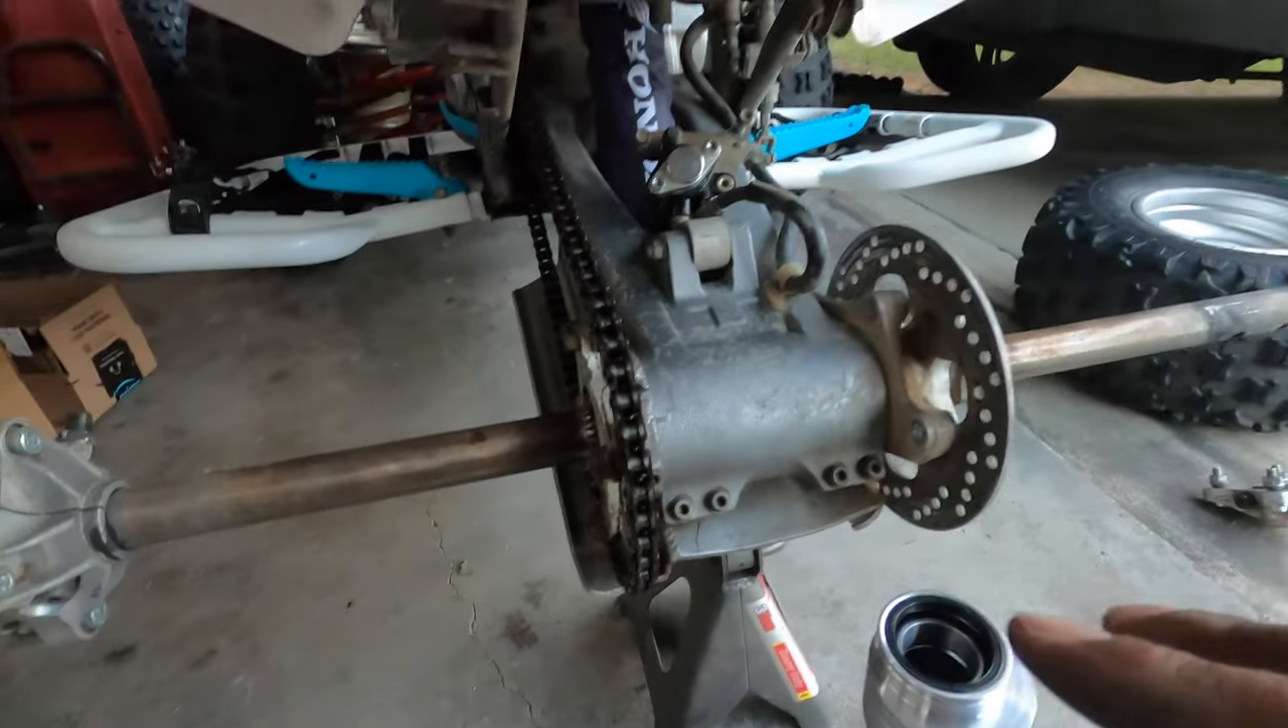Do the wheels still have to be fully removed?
No.